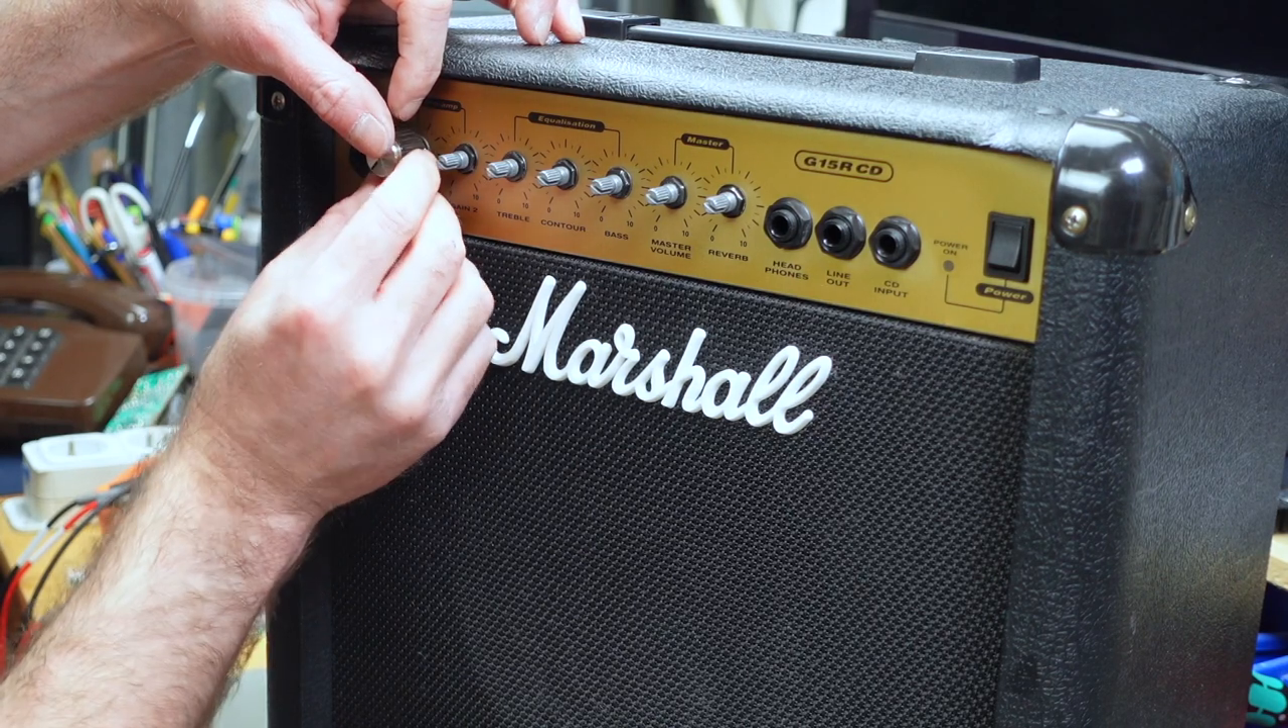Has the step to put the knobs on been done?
No.